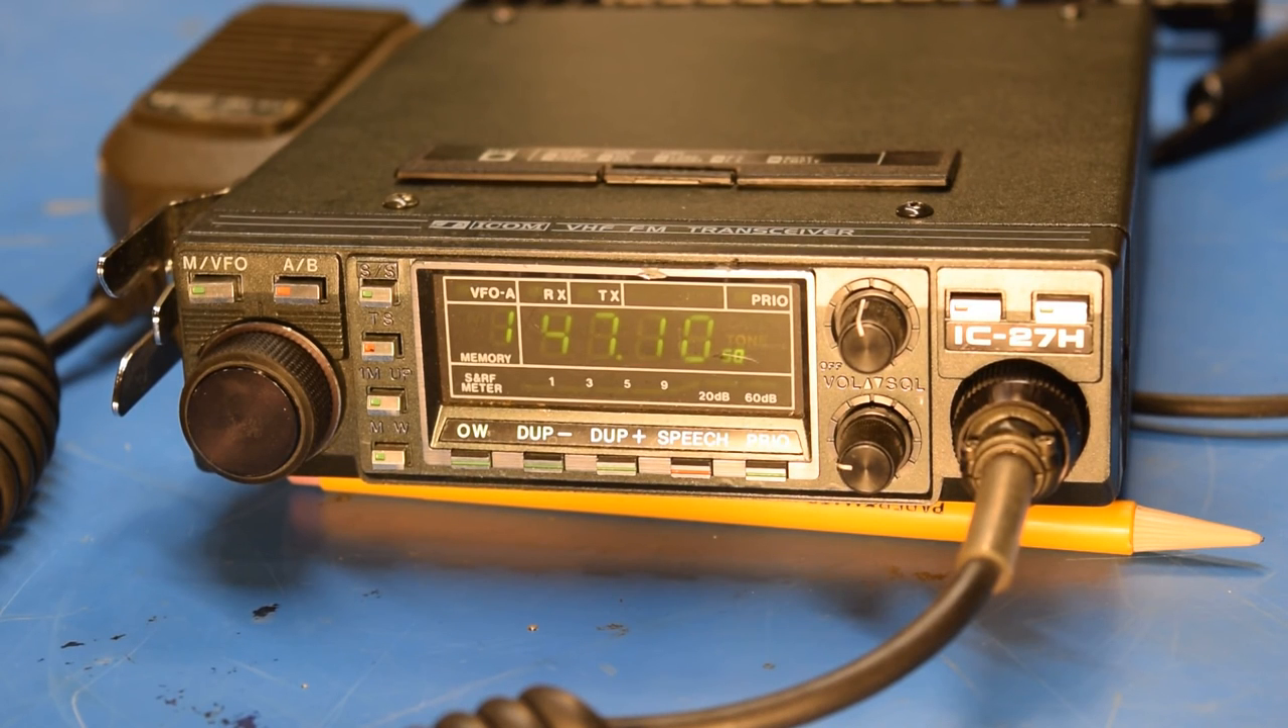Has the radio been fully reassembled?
Yes.